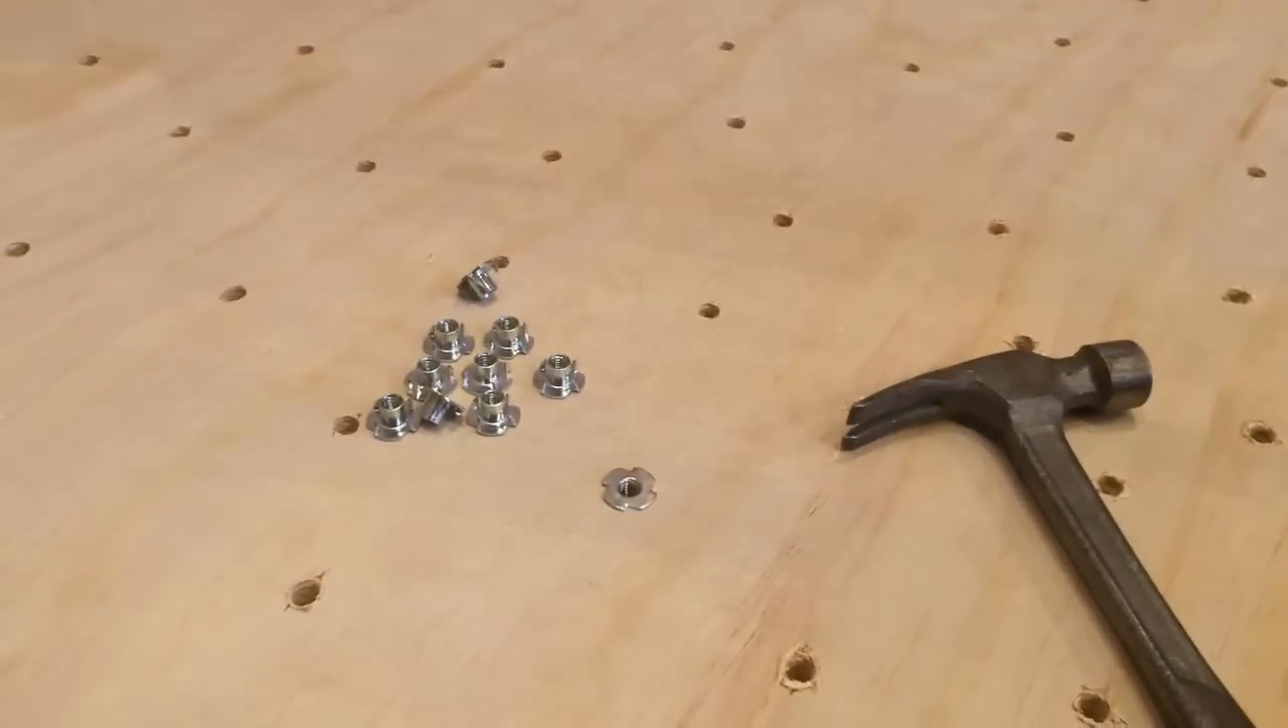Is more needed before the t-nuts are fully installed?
Yes.